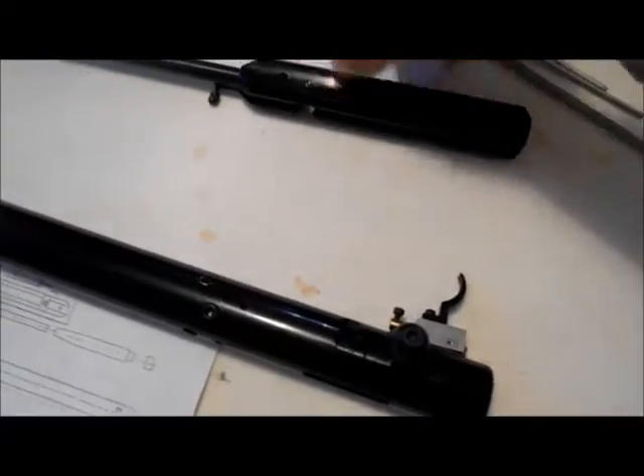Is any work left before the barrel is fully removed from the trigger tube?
No.